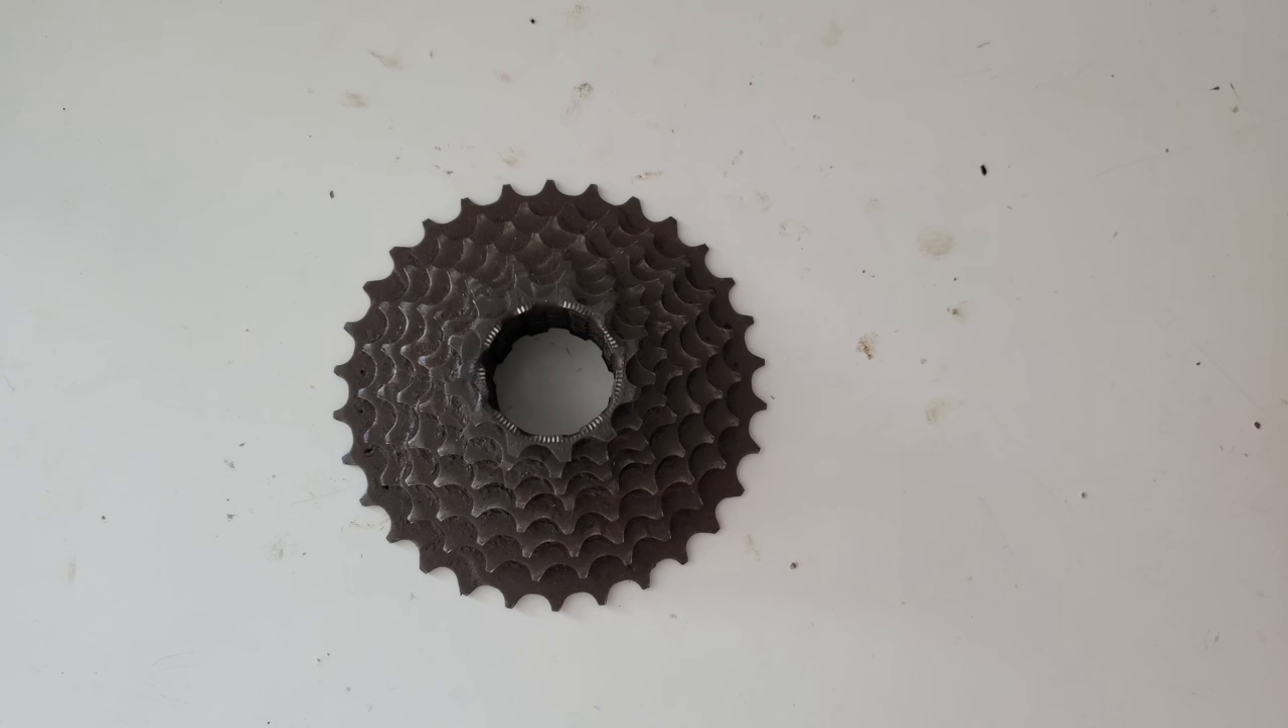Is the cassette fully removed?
Yes.